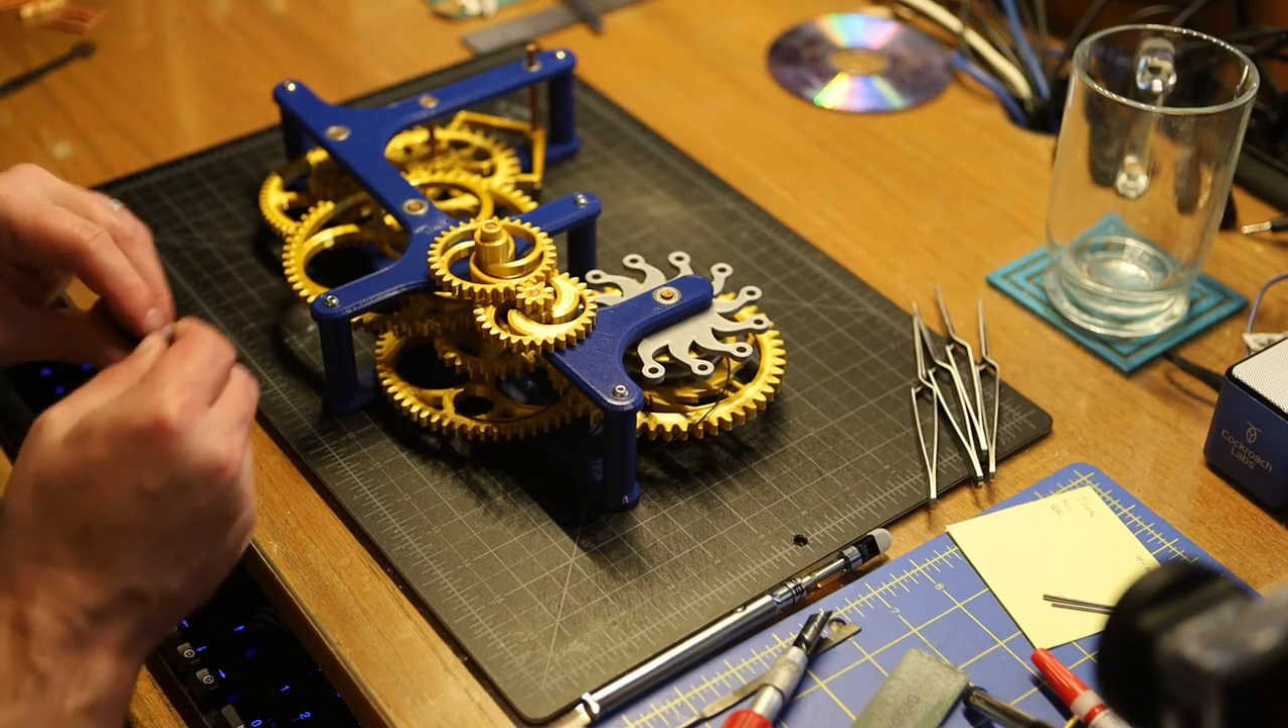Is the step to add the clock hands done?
No.